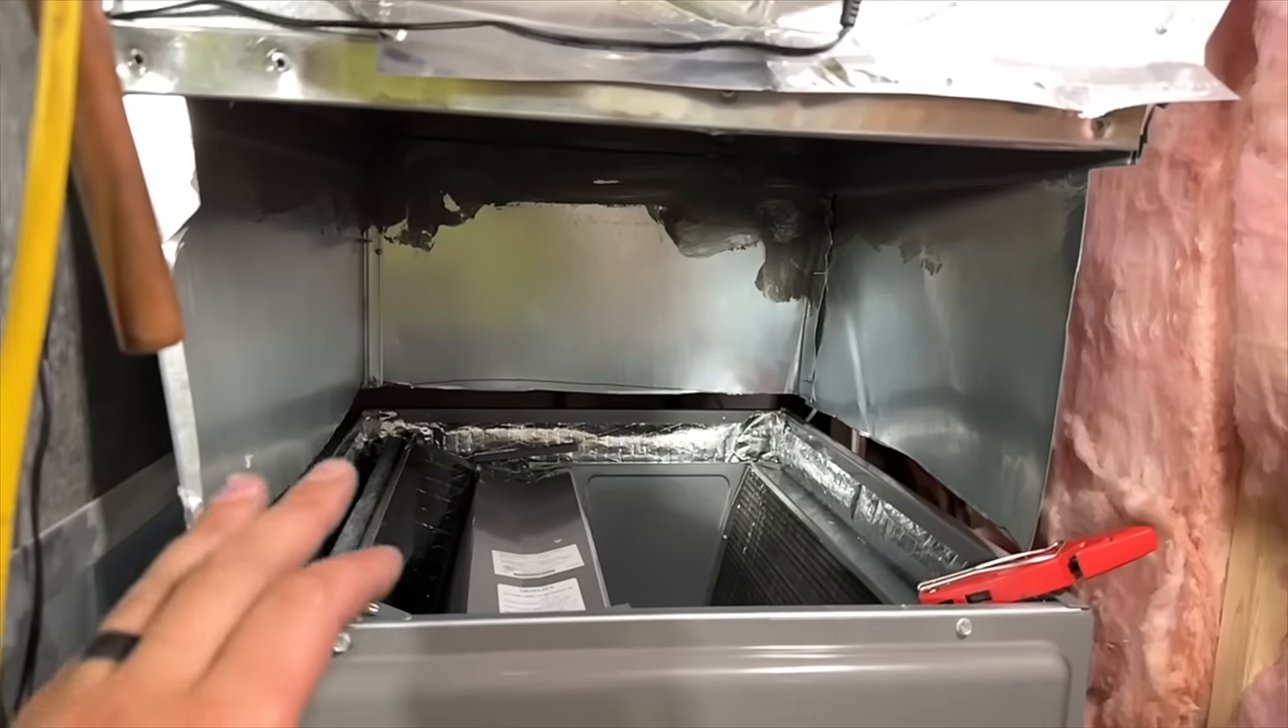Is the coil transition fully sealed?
No.